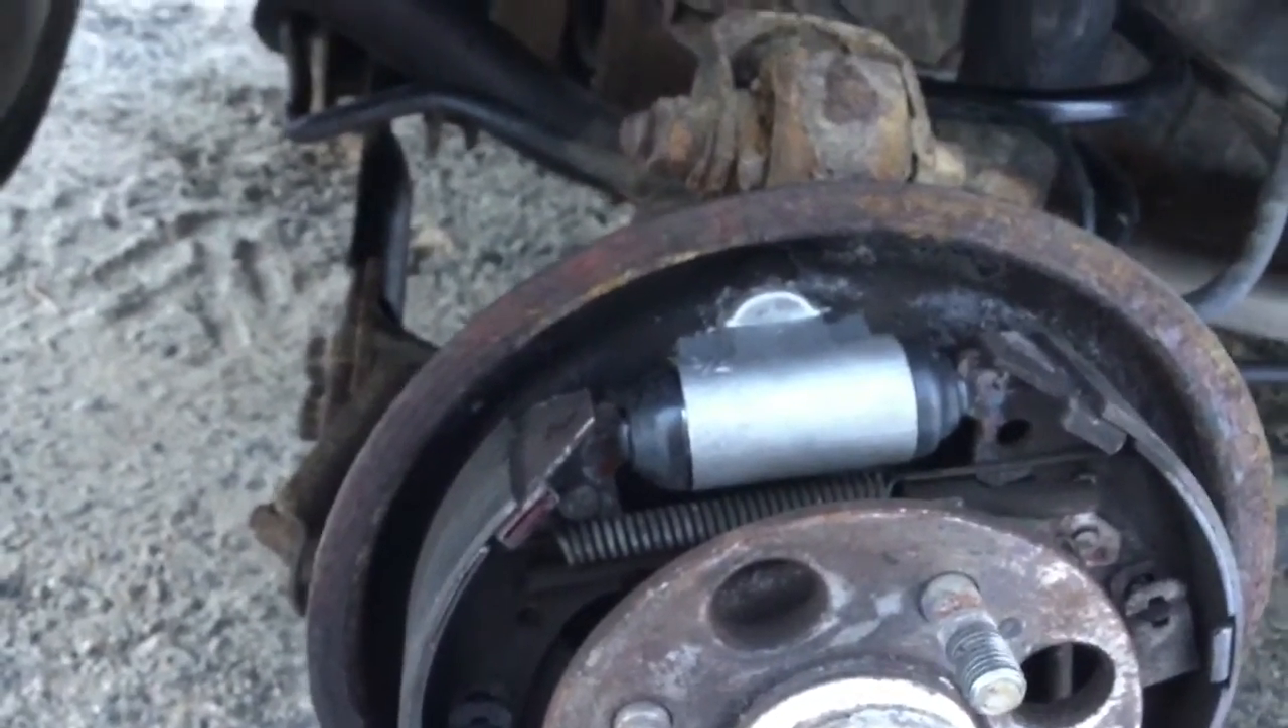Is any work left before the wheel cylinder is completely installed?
No.